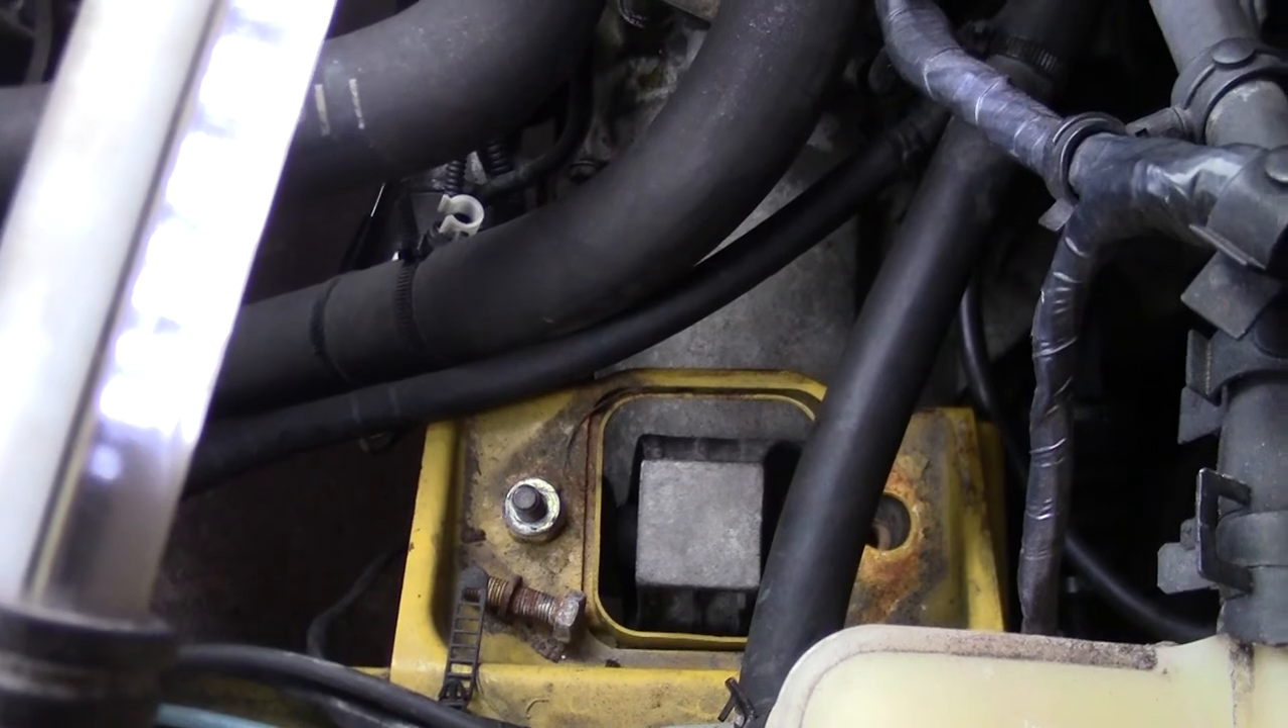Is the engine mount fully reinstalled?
No.